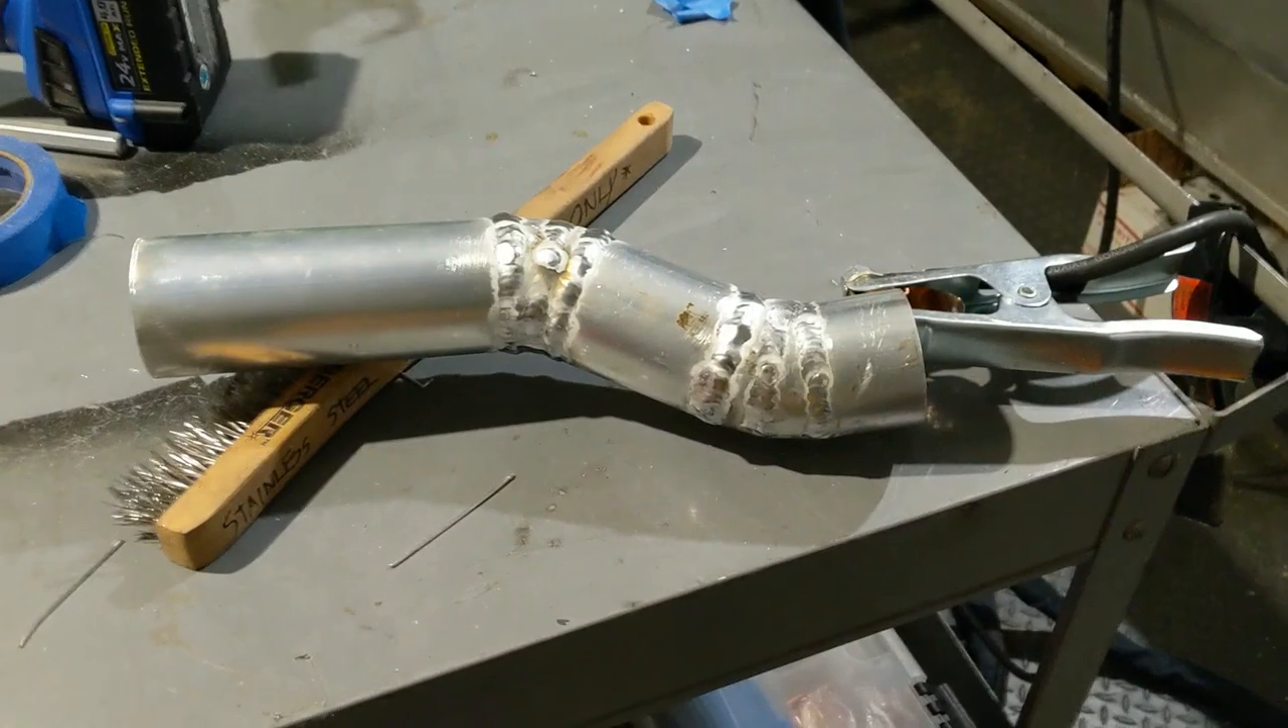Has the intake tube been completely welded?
Yes.